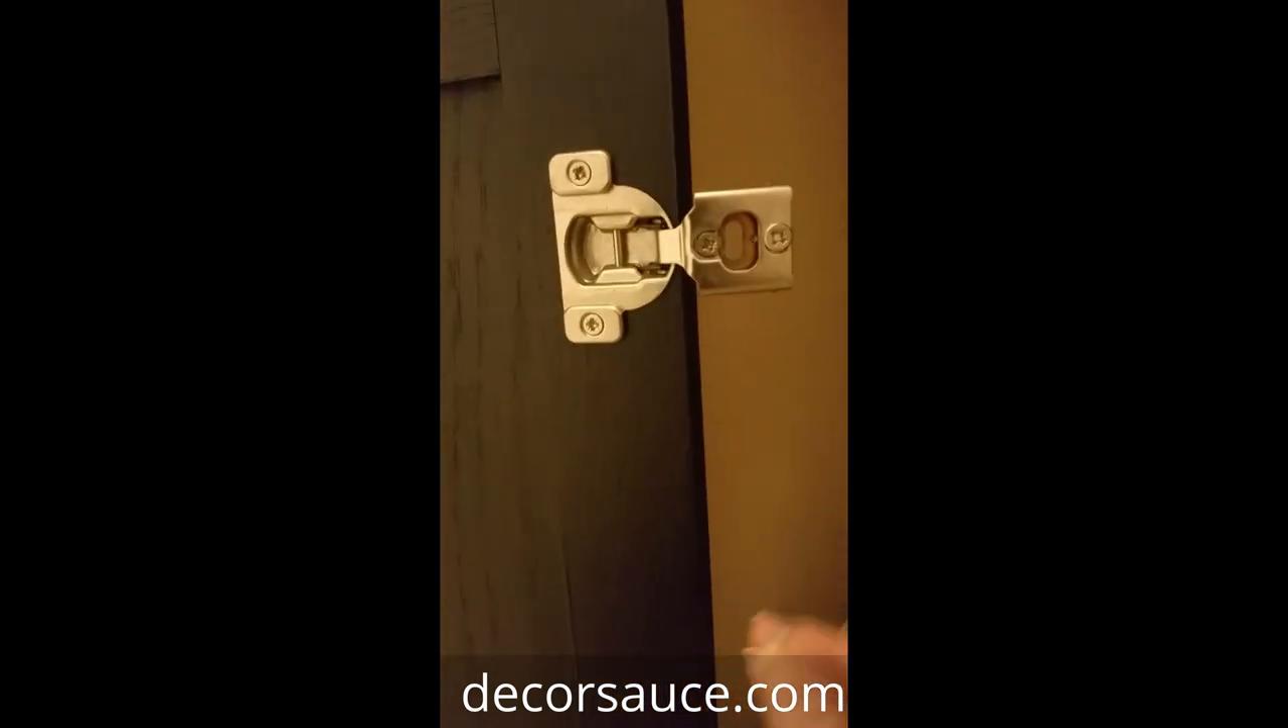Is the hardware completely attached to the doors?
Yes.